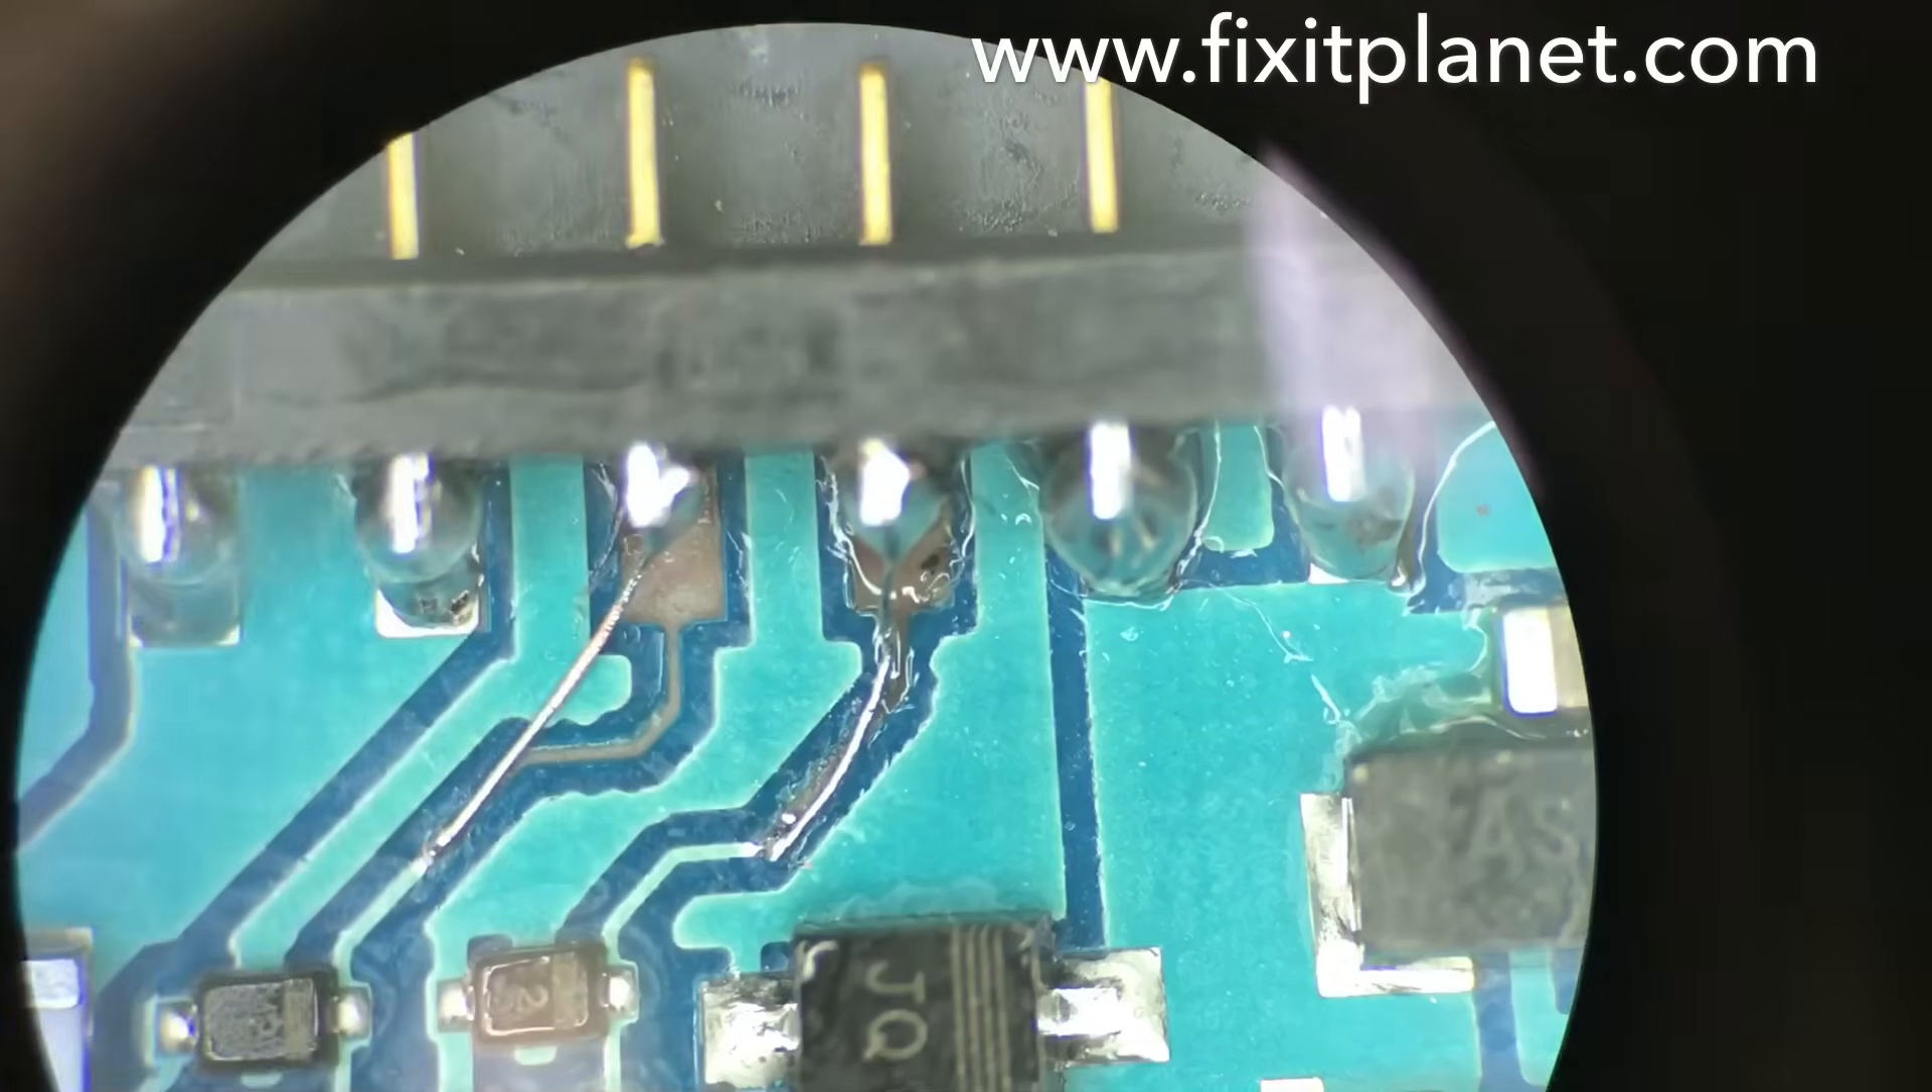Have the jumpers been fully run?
Yes.